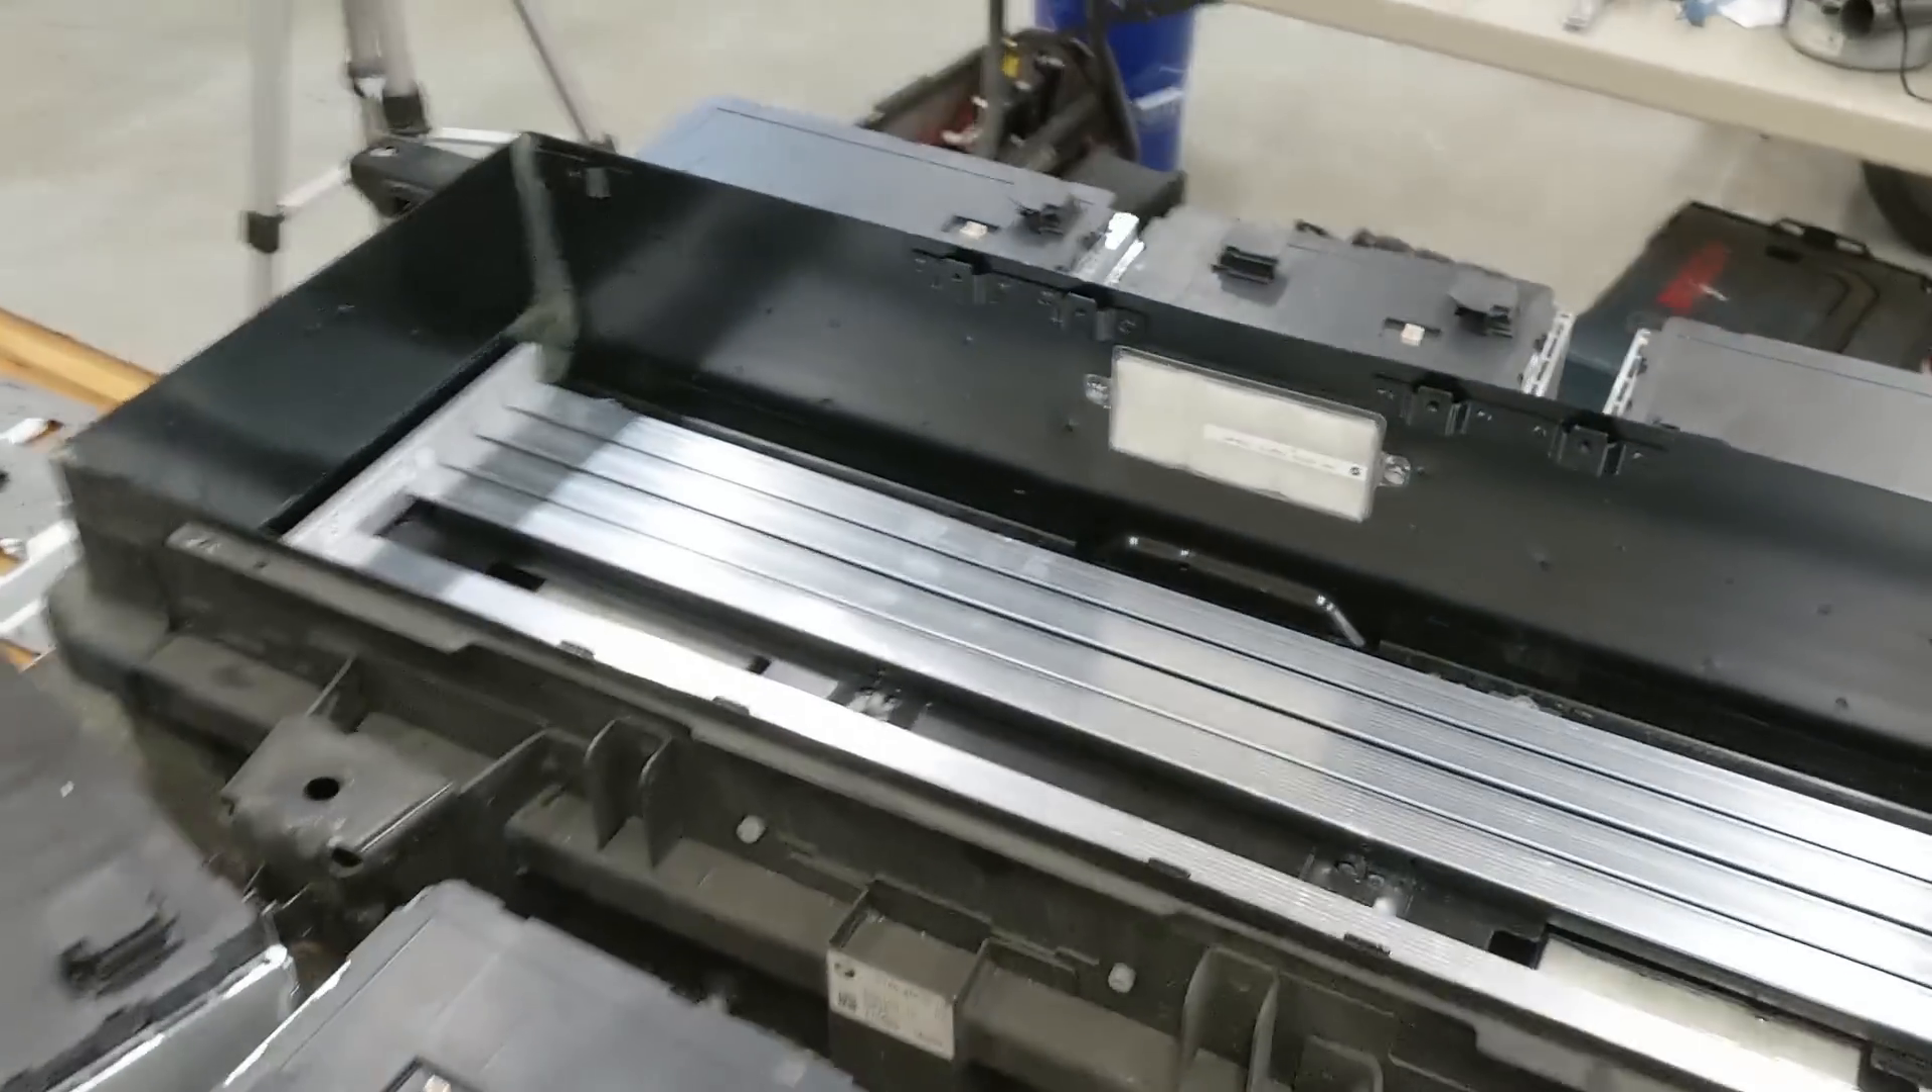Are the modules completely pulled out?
Yes.